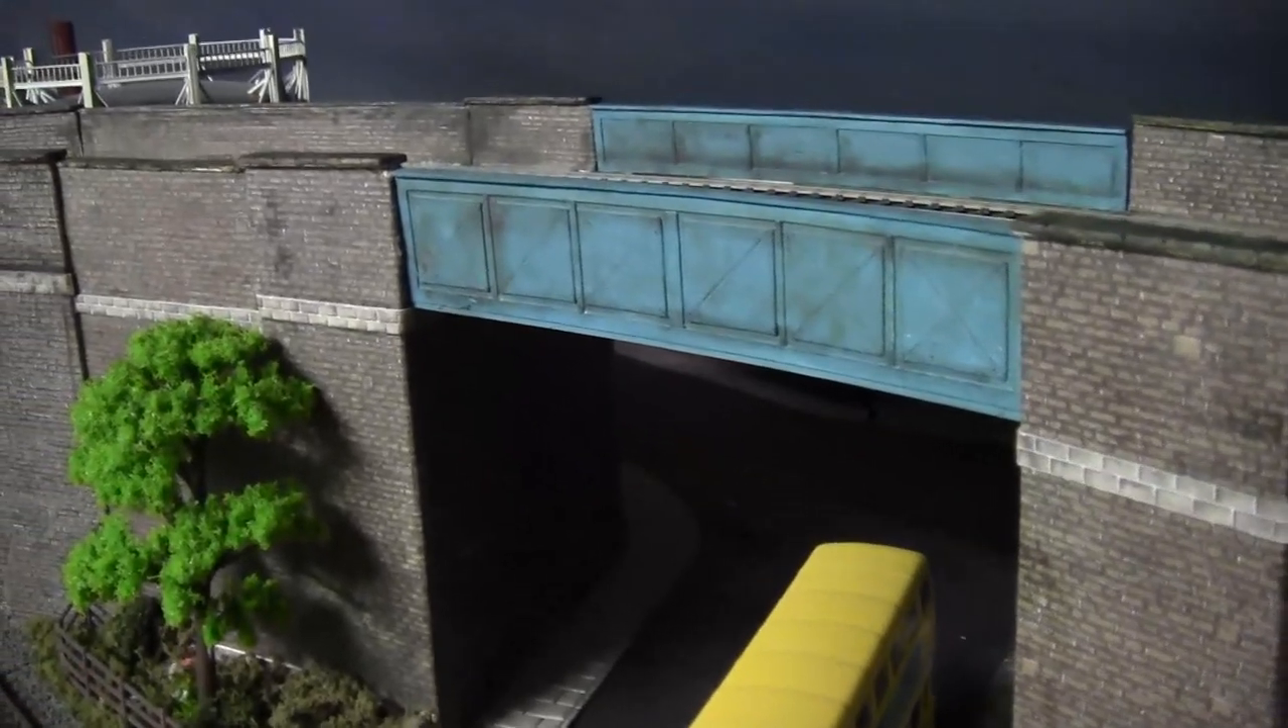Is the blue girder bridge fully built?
Yes.